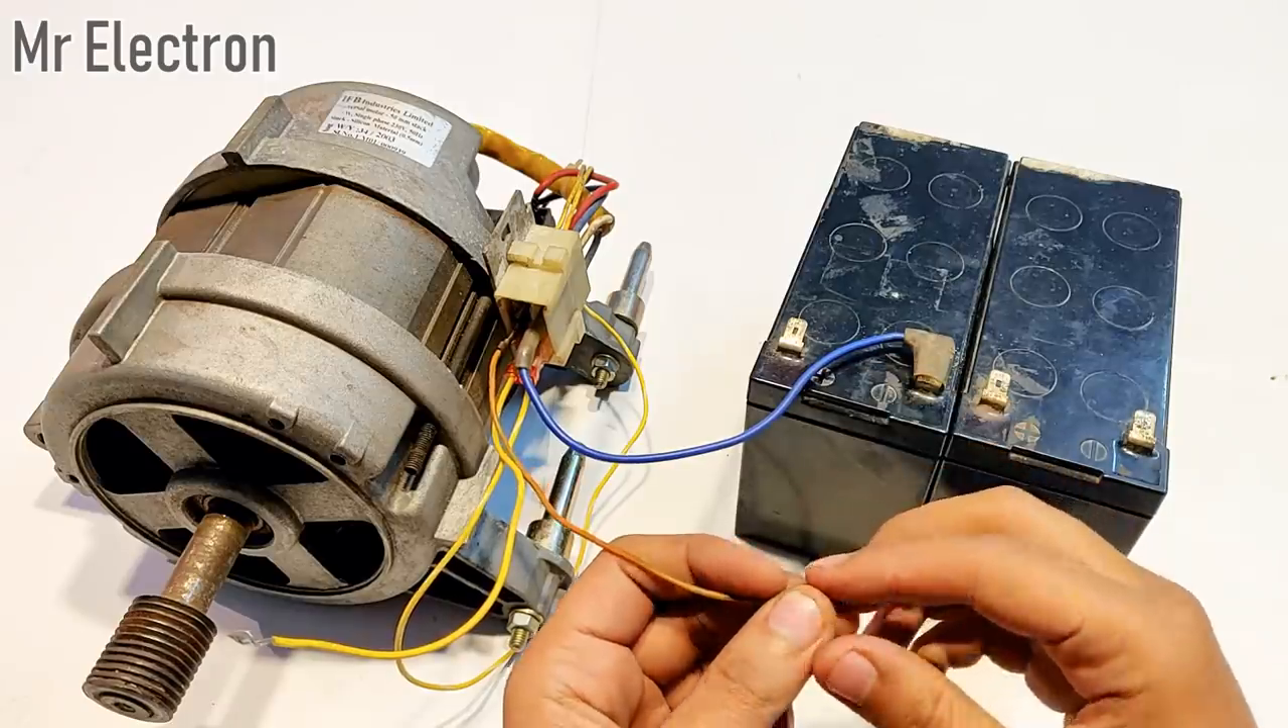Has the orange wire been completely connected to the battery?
No.